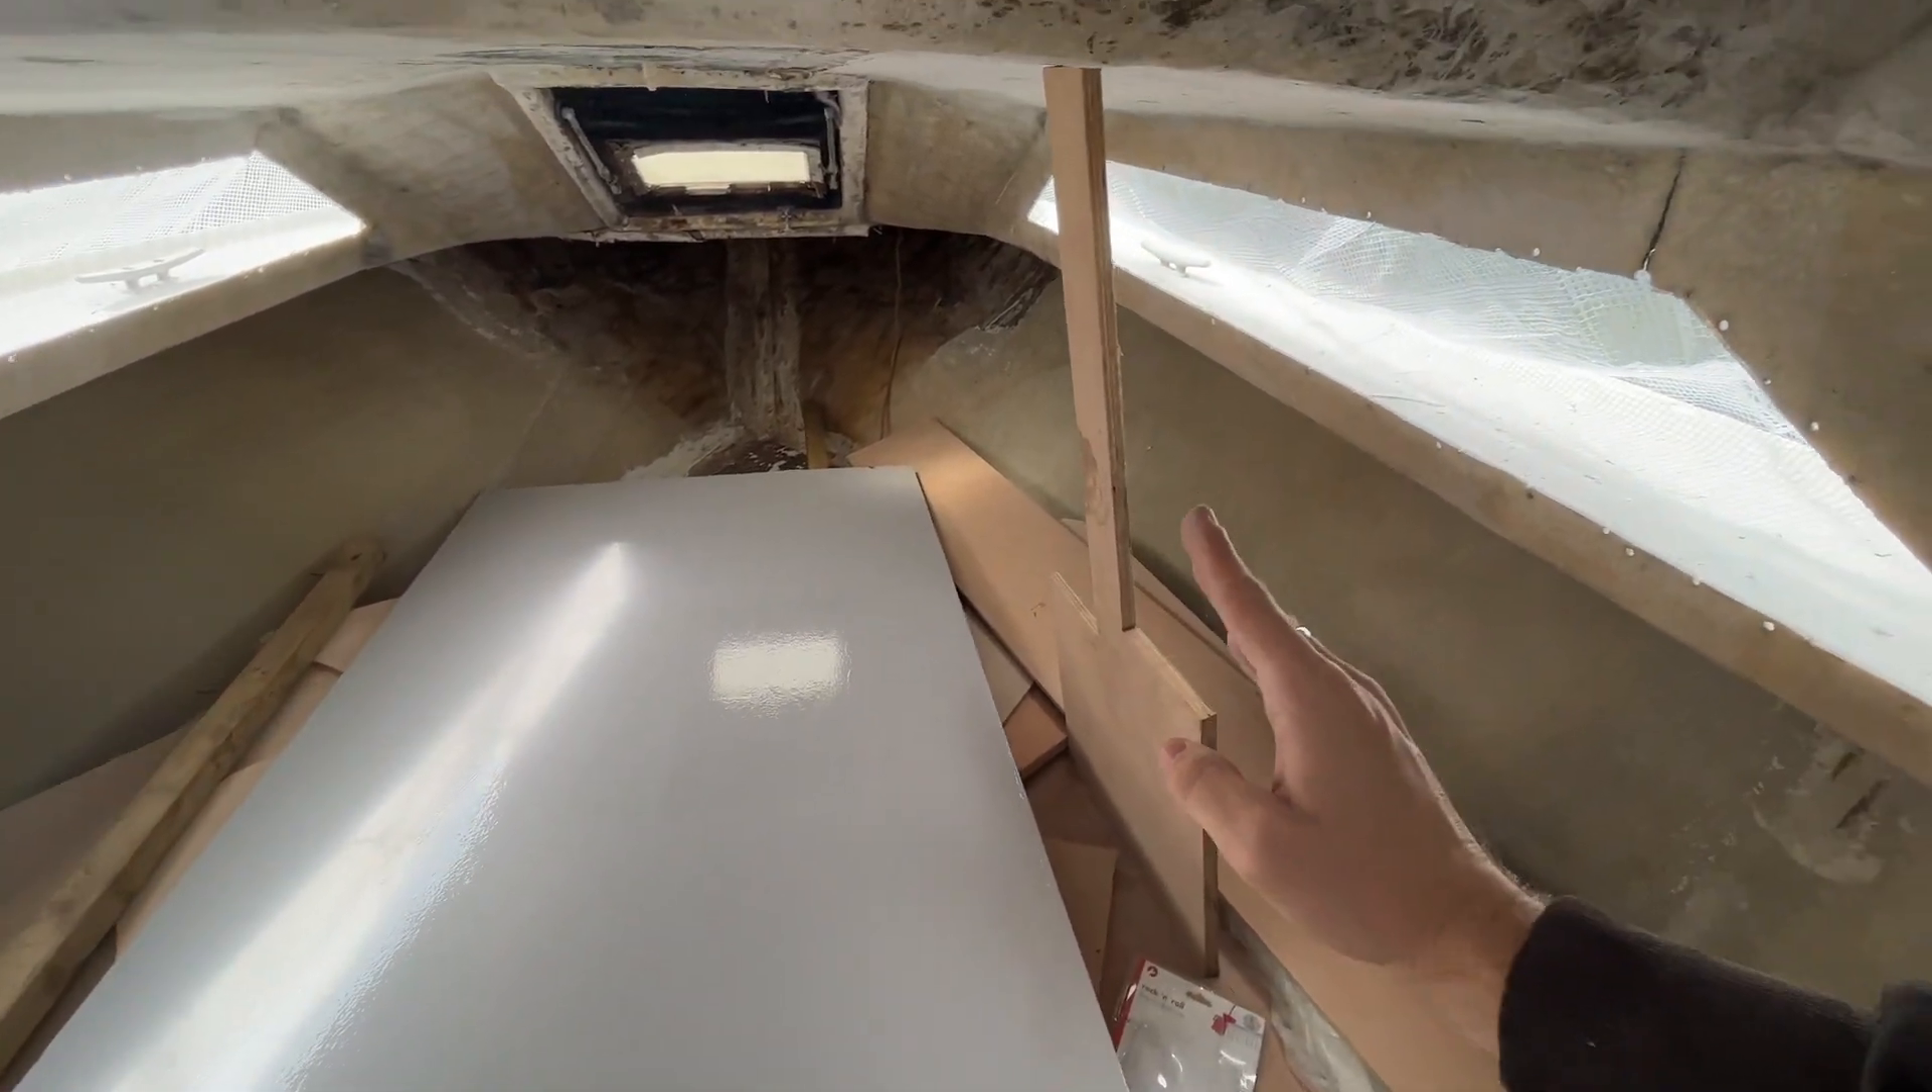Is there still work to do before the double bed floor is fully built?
Yes.